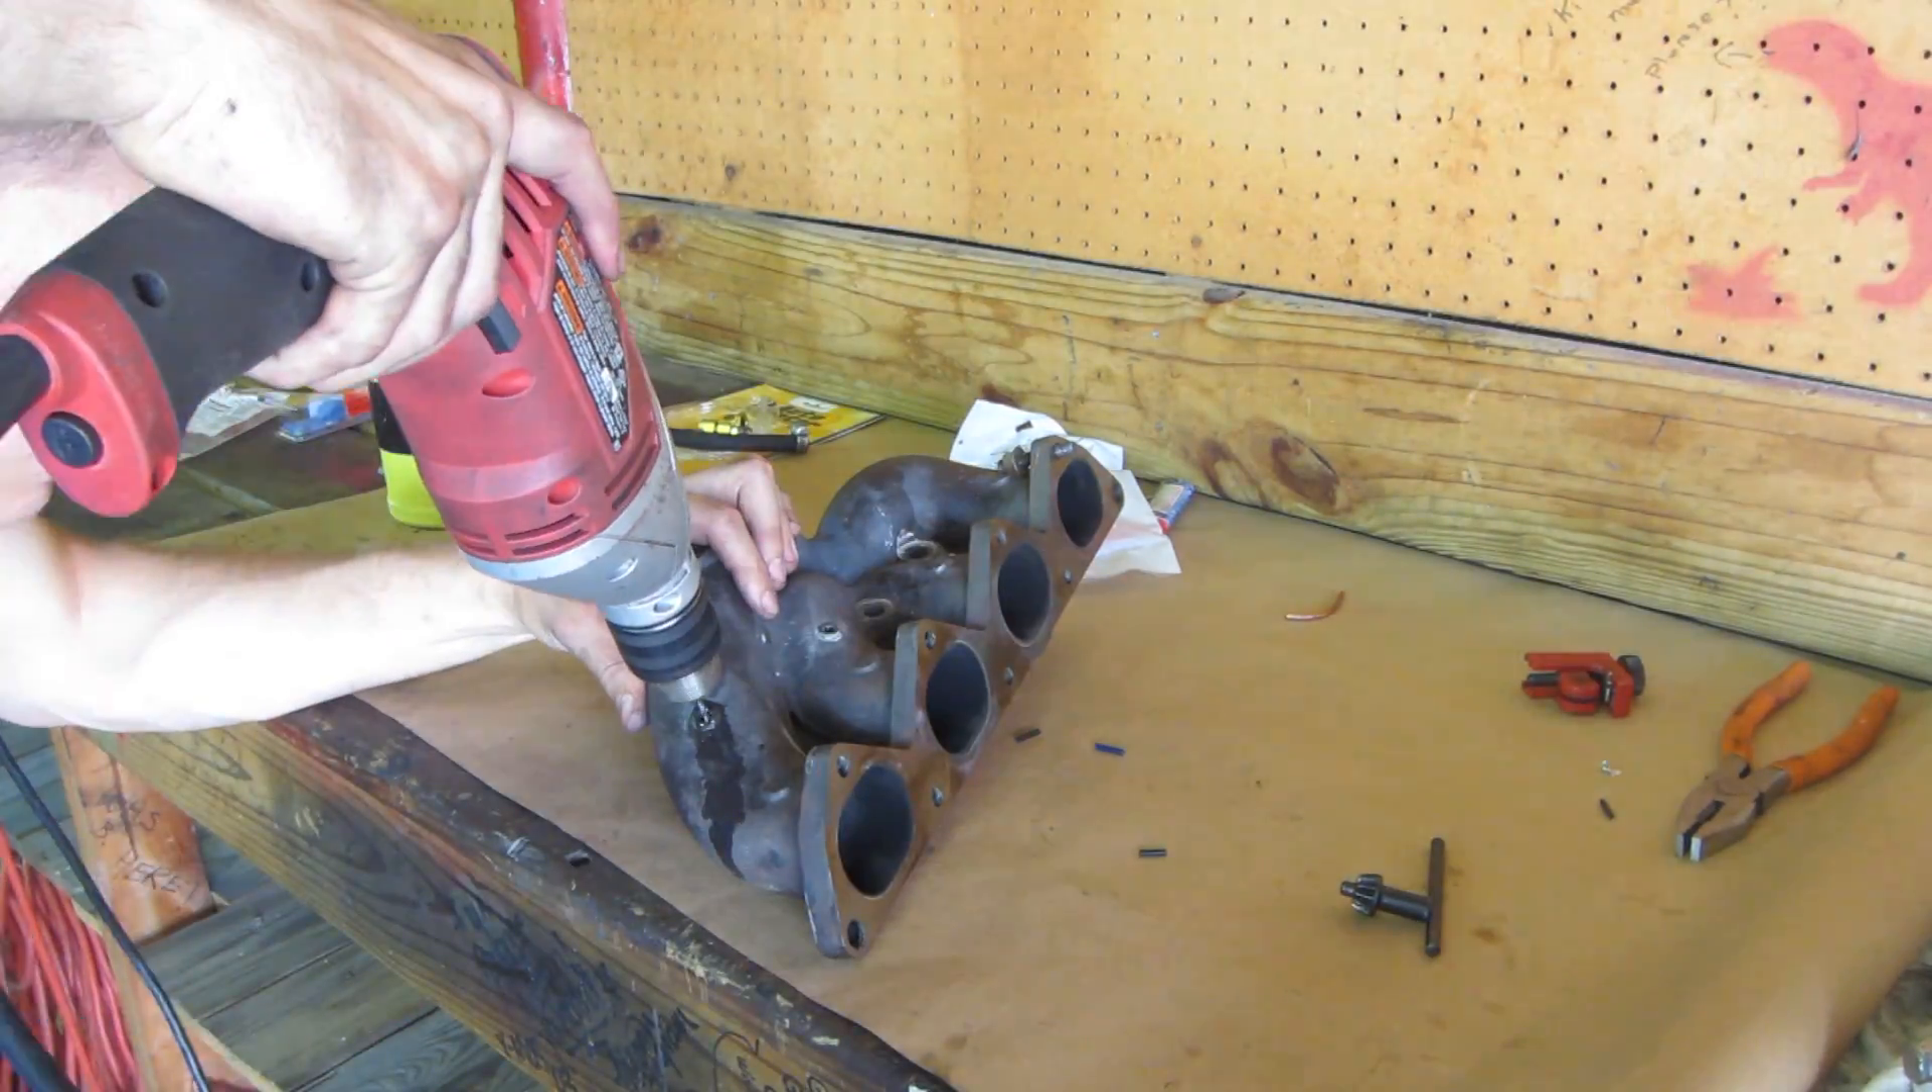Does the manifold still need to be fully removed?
No.